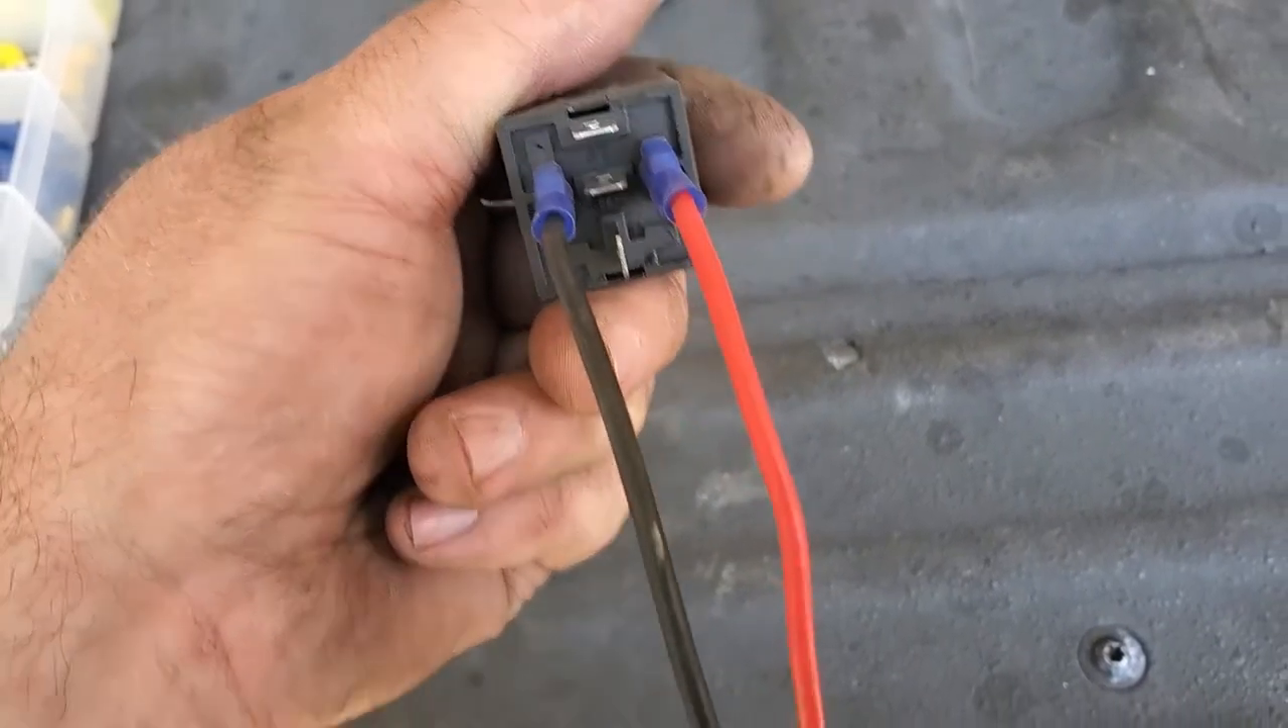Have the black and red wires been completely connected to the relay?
Yes.